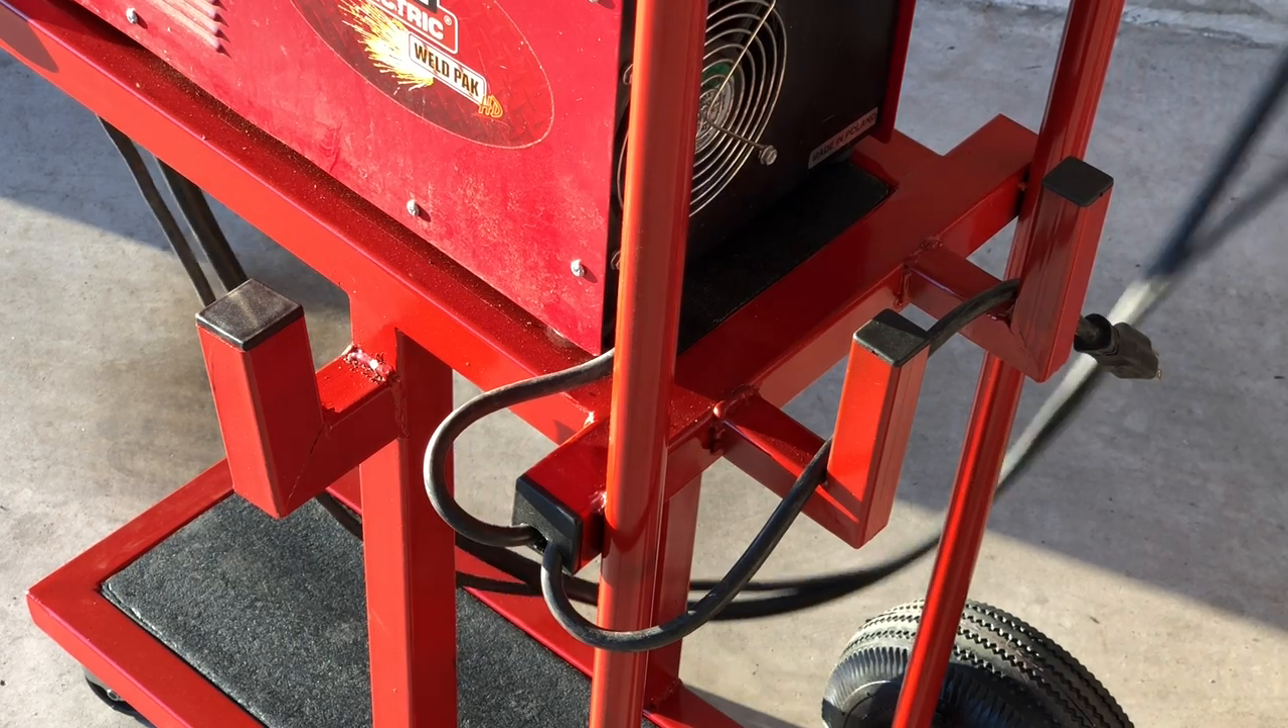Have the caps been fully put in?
Yes.